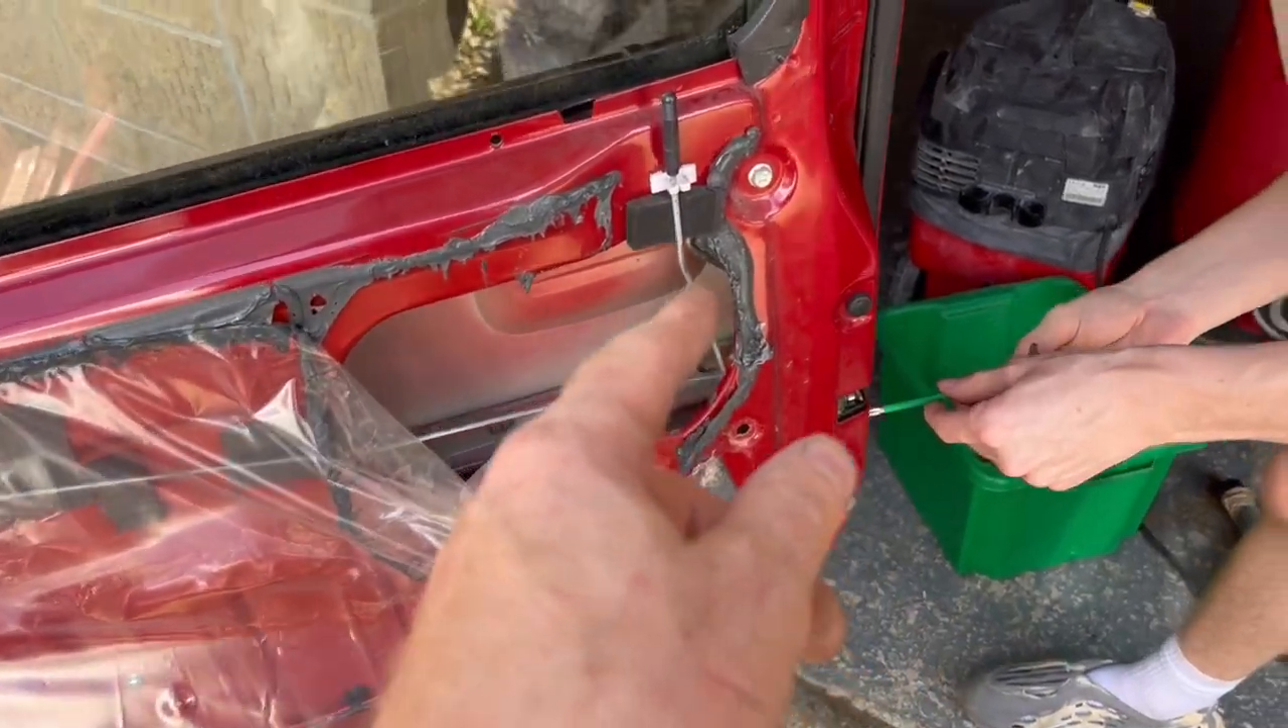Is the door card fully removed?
Yes.